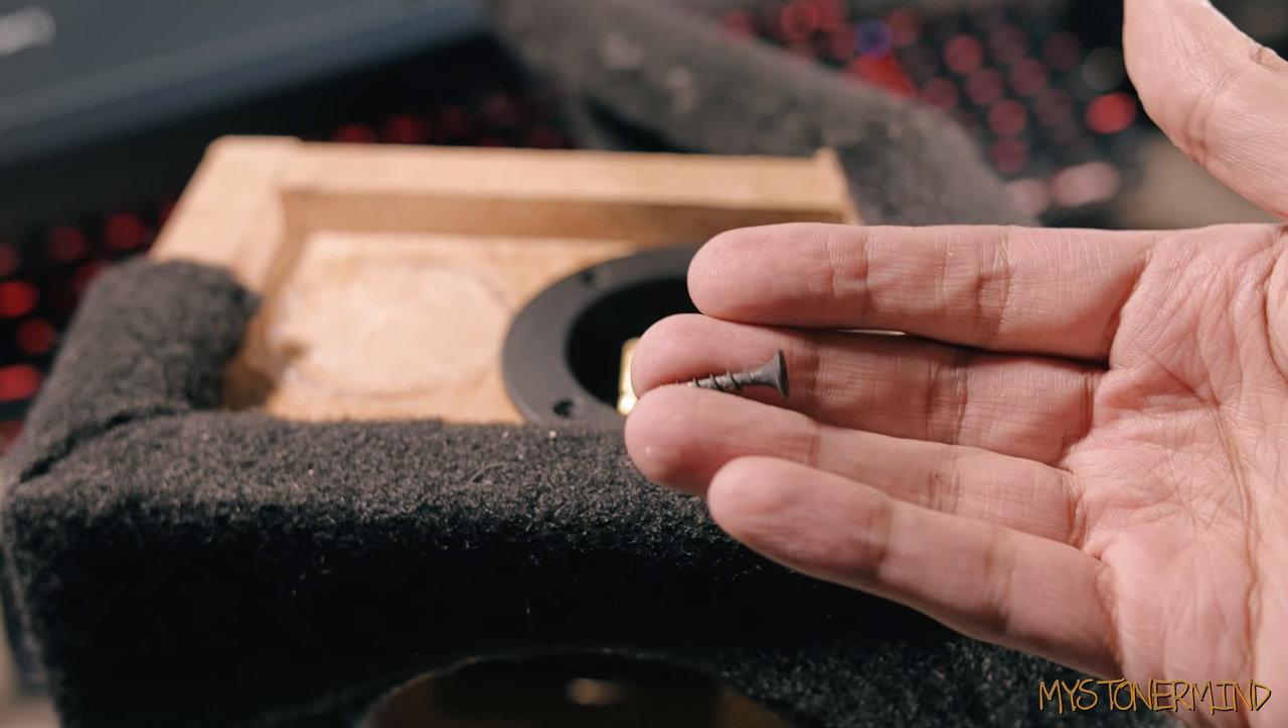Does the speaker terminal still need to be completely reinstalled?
Yes.